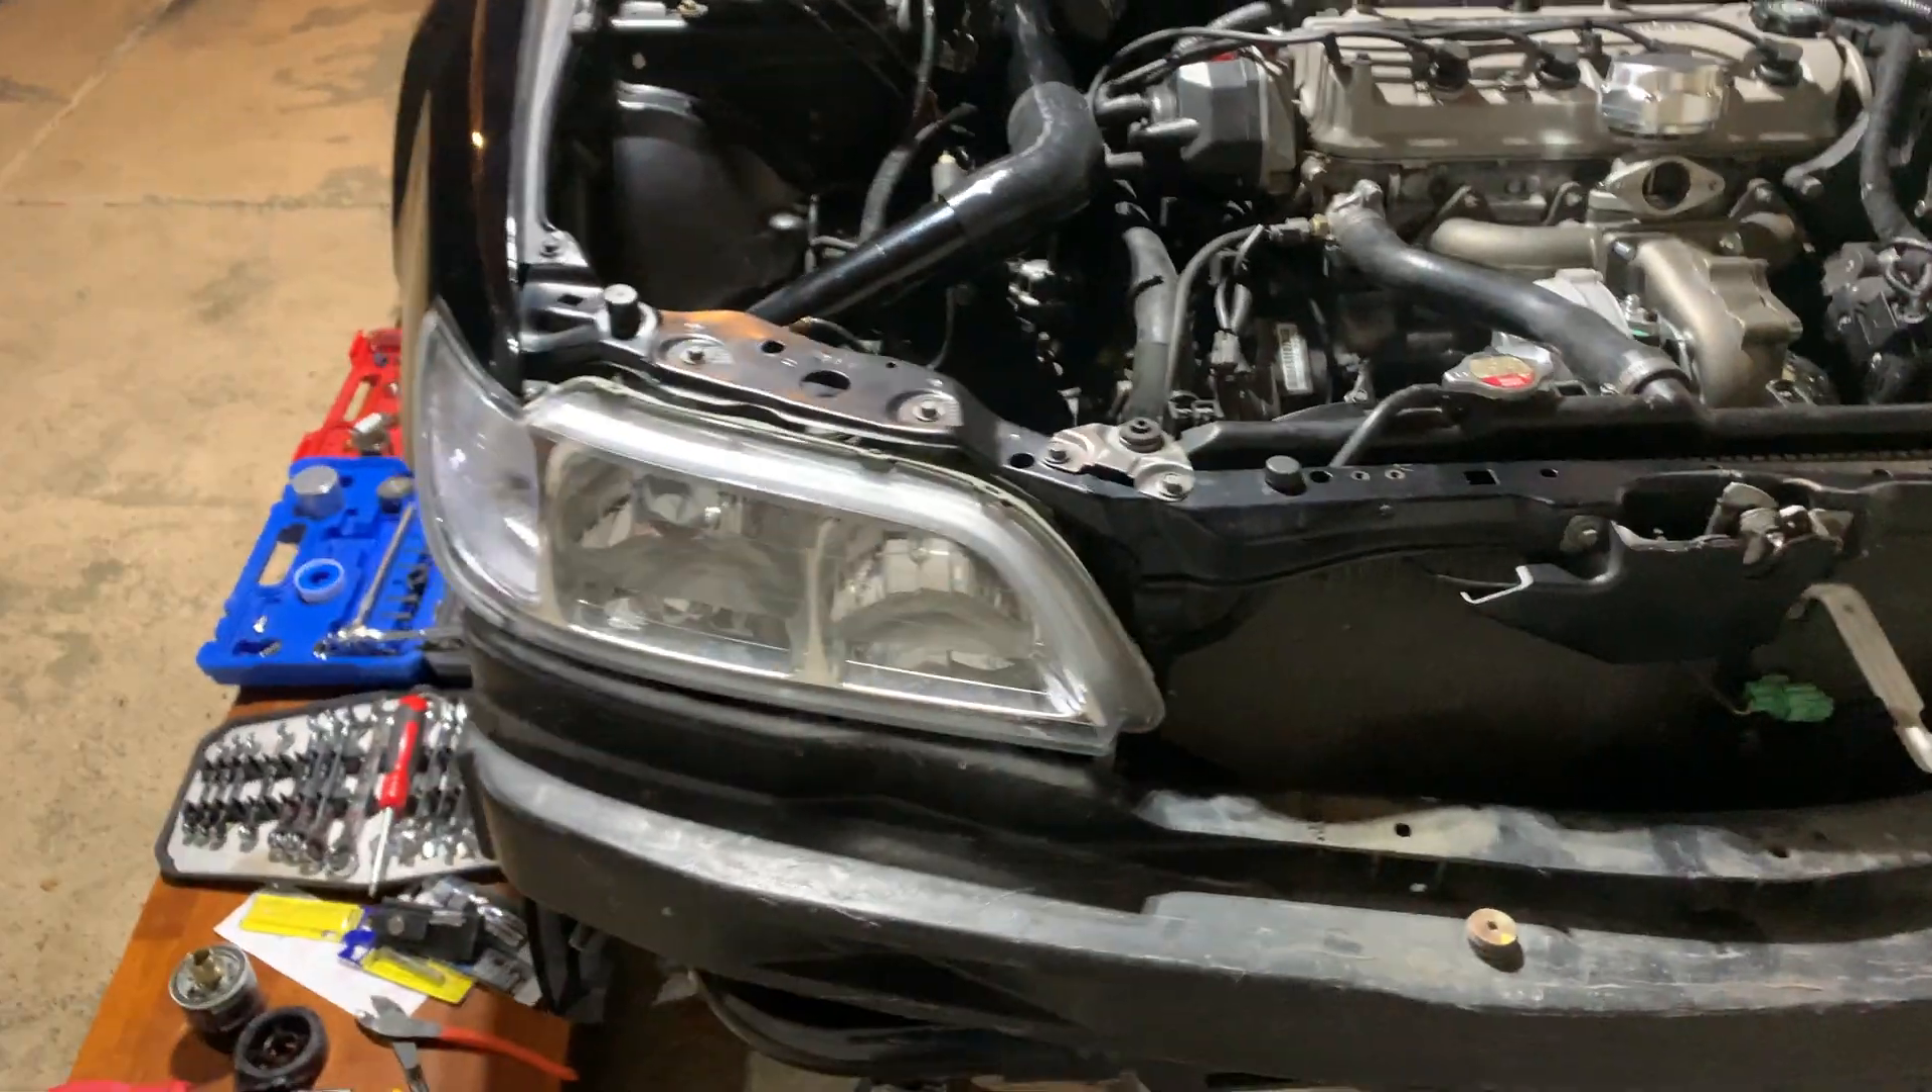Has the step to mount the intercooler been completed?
No.